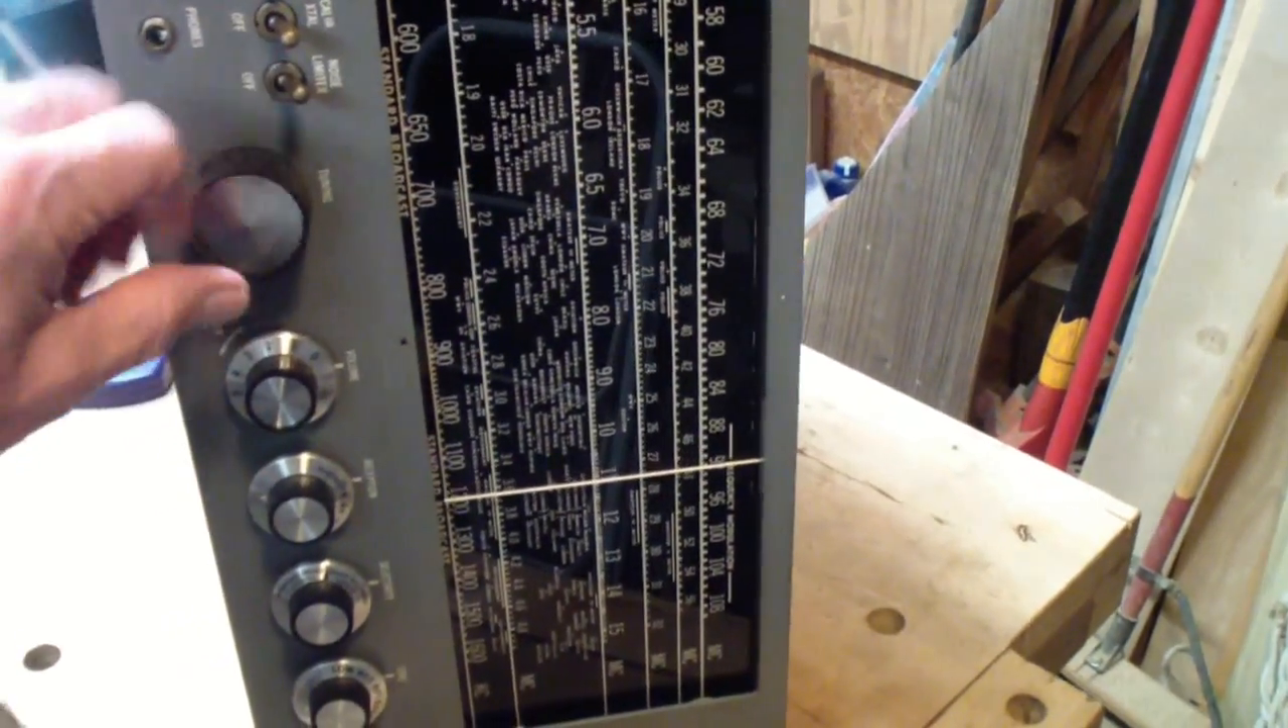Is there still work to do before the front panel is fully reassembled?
No.